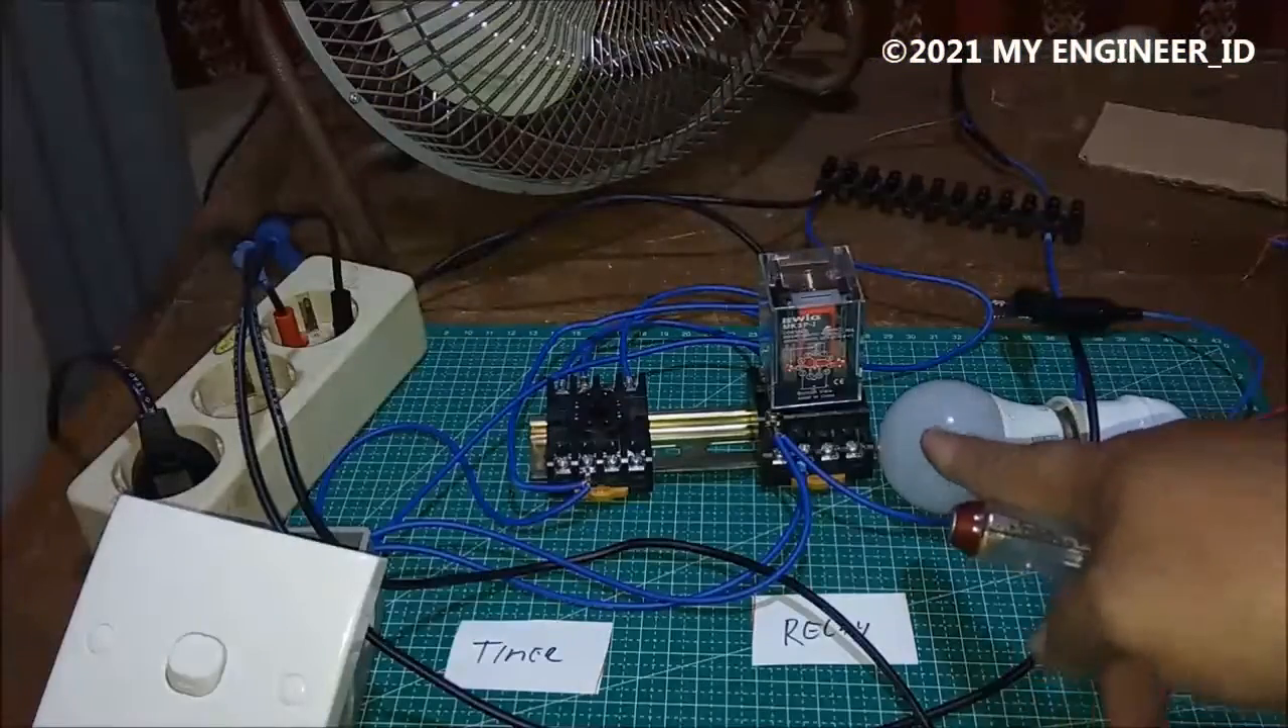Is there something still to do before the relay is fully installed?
No.